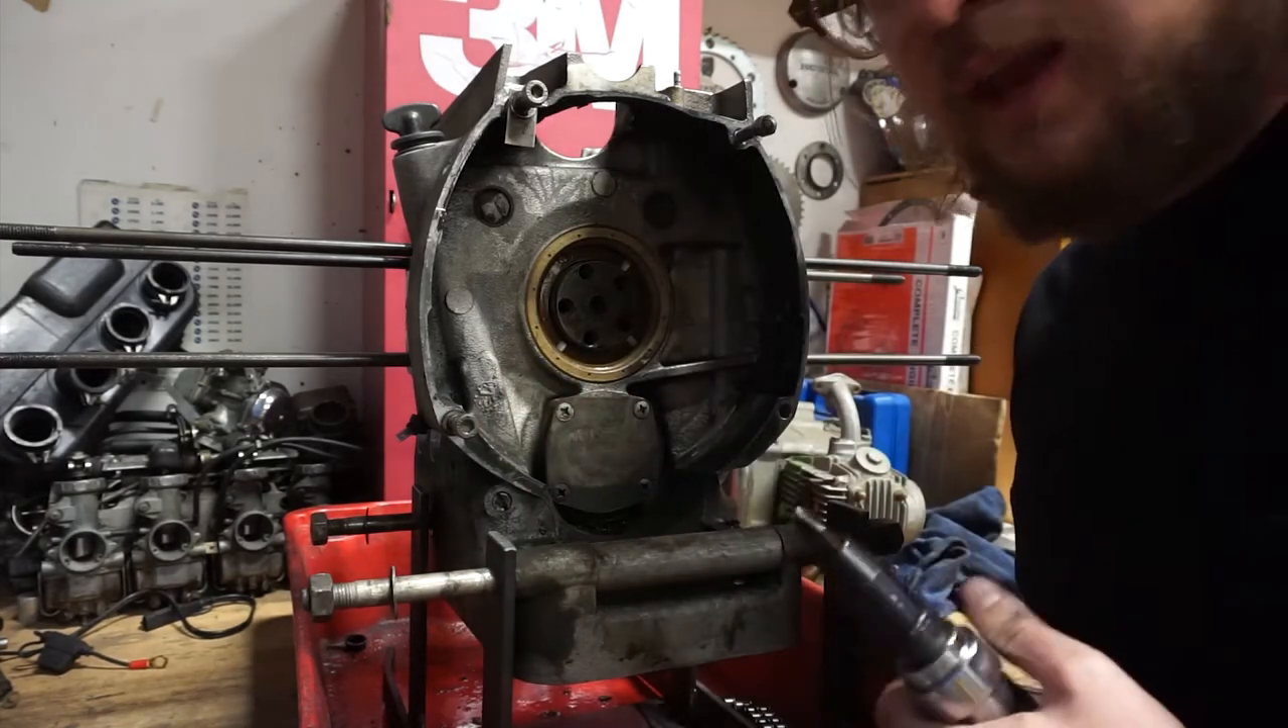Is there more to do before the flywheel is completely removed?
No.